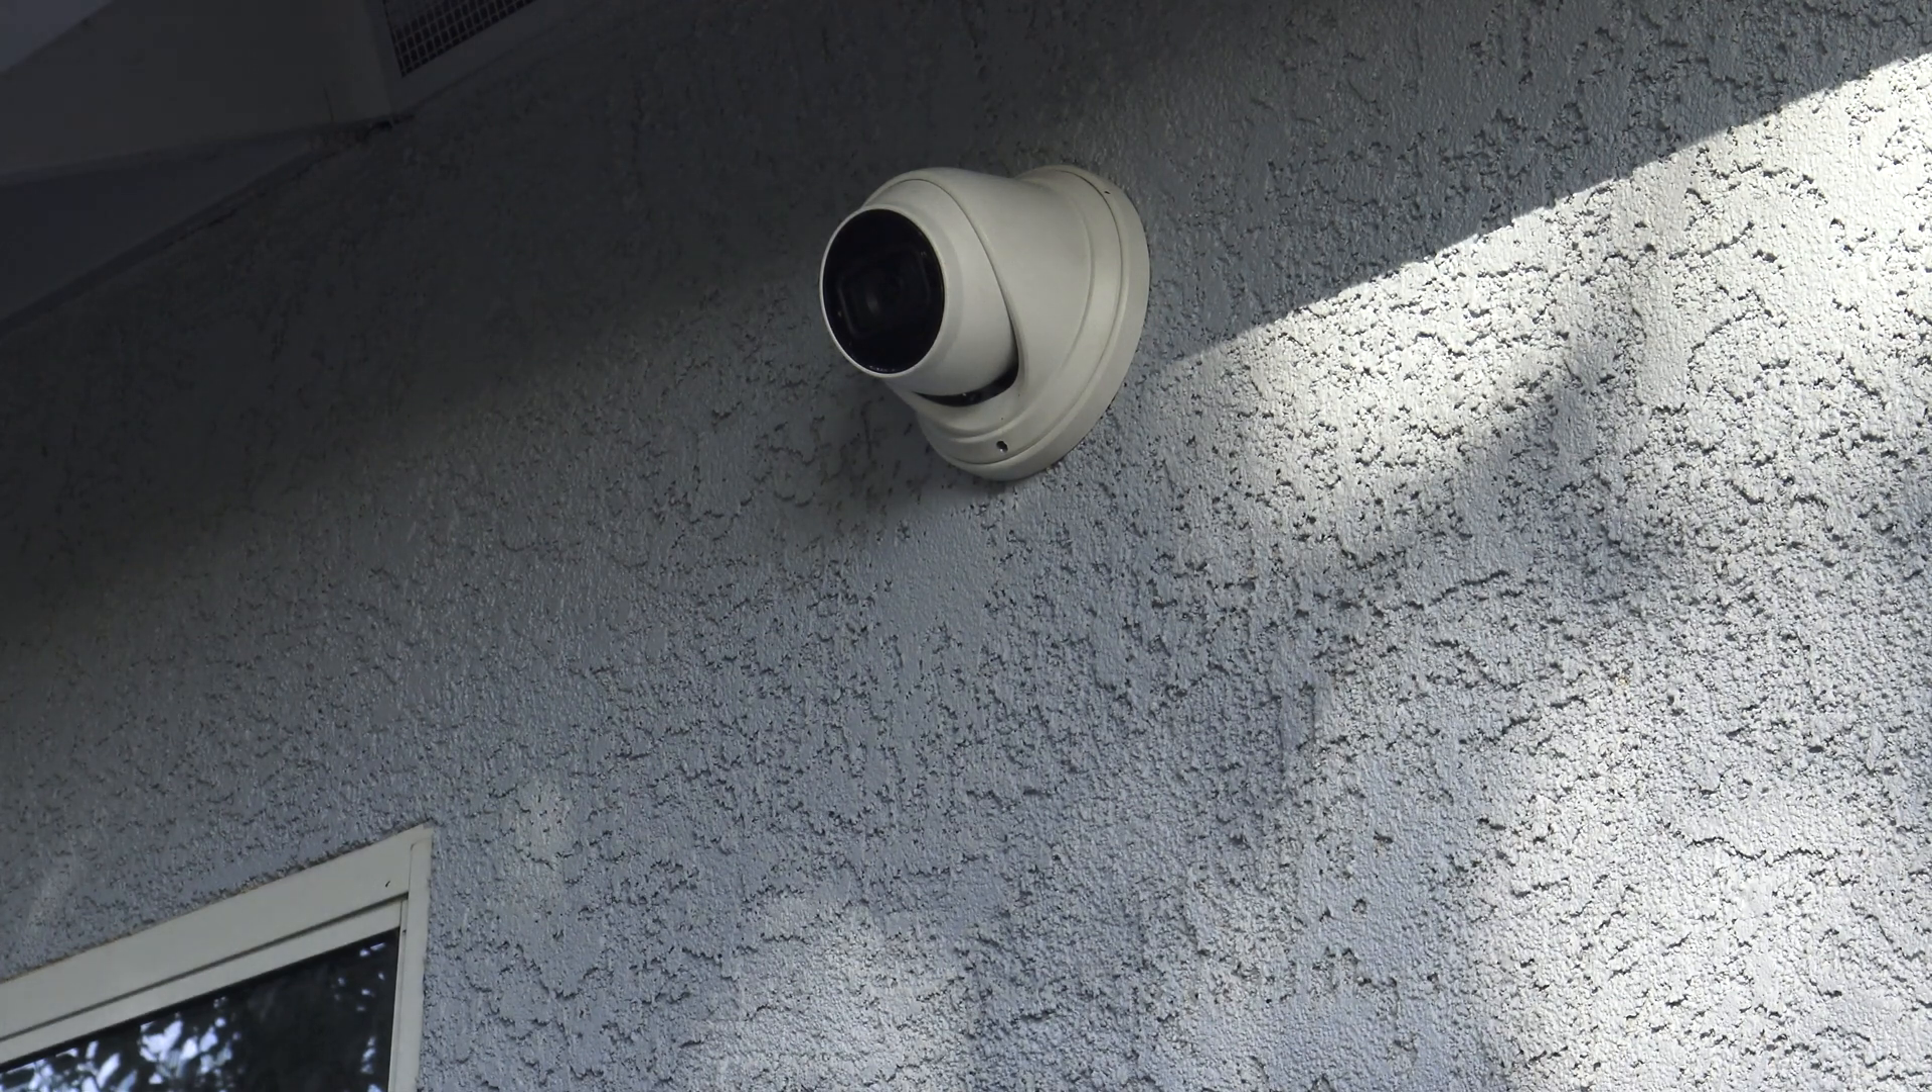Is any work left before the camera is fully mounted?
No.